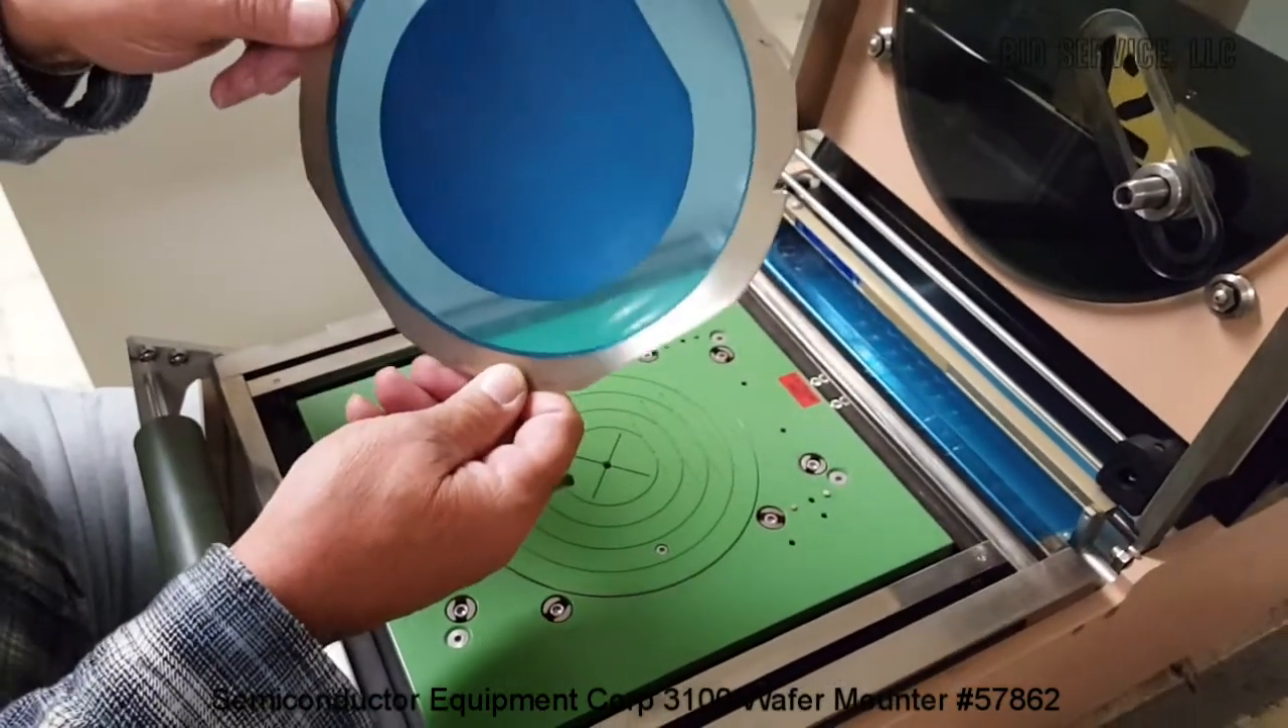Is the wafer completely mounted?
Yes.